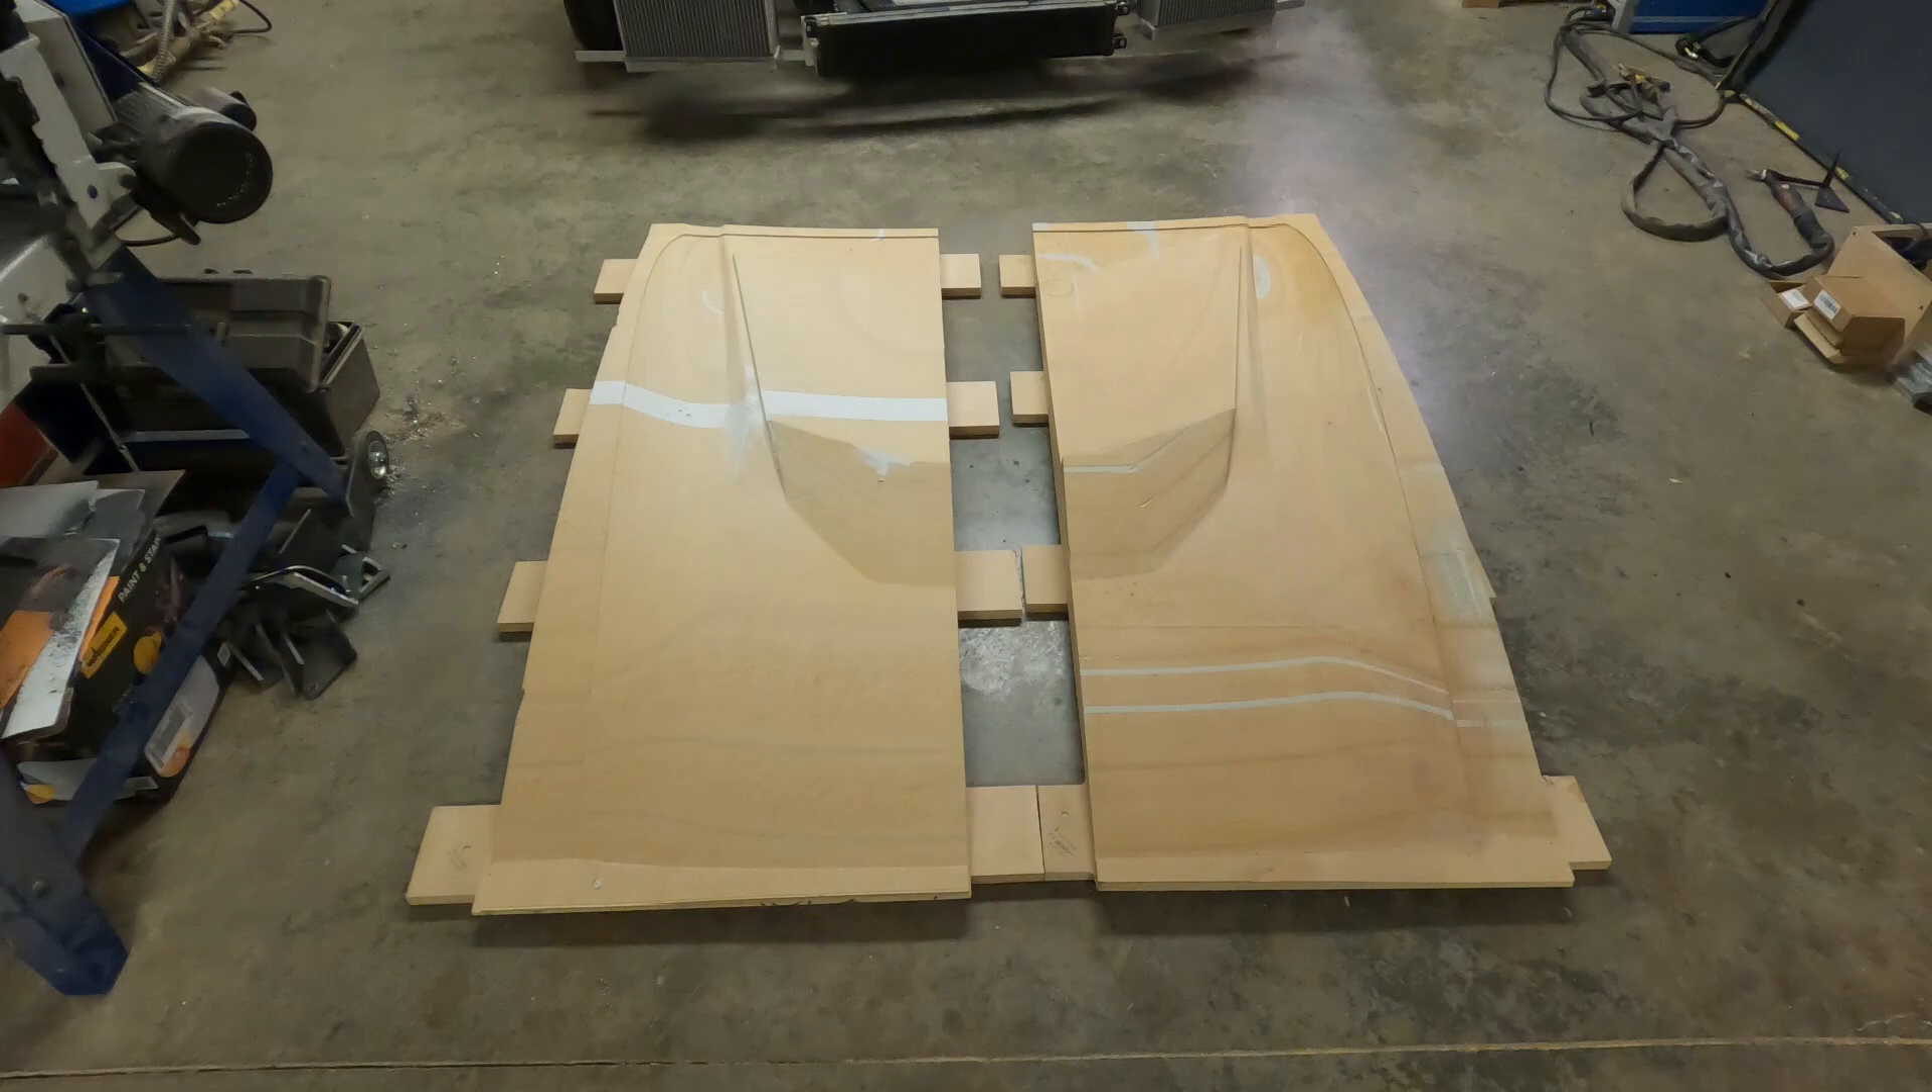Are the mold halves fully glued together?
No.